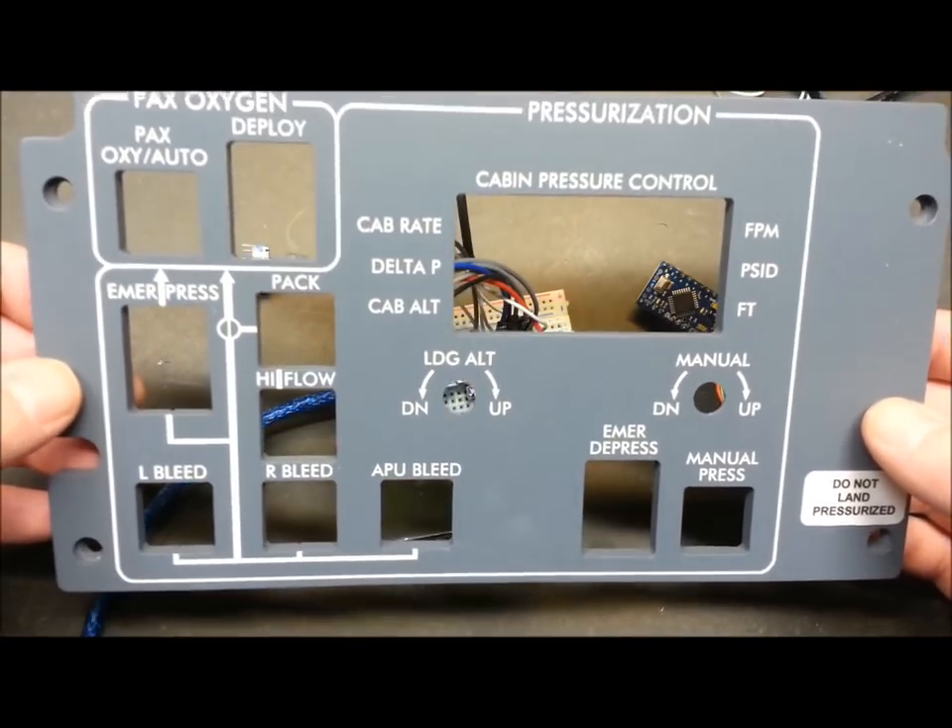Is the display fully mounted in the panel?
No.